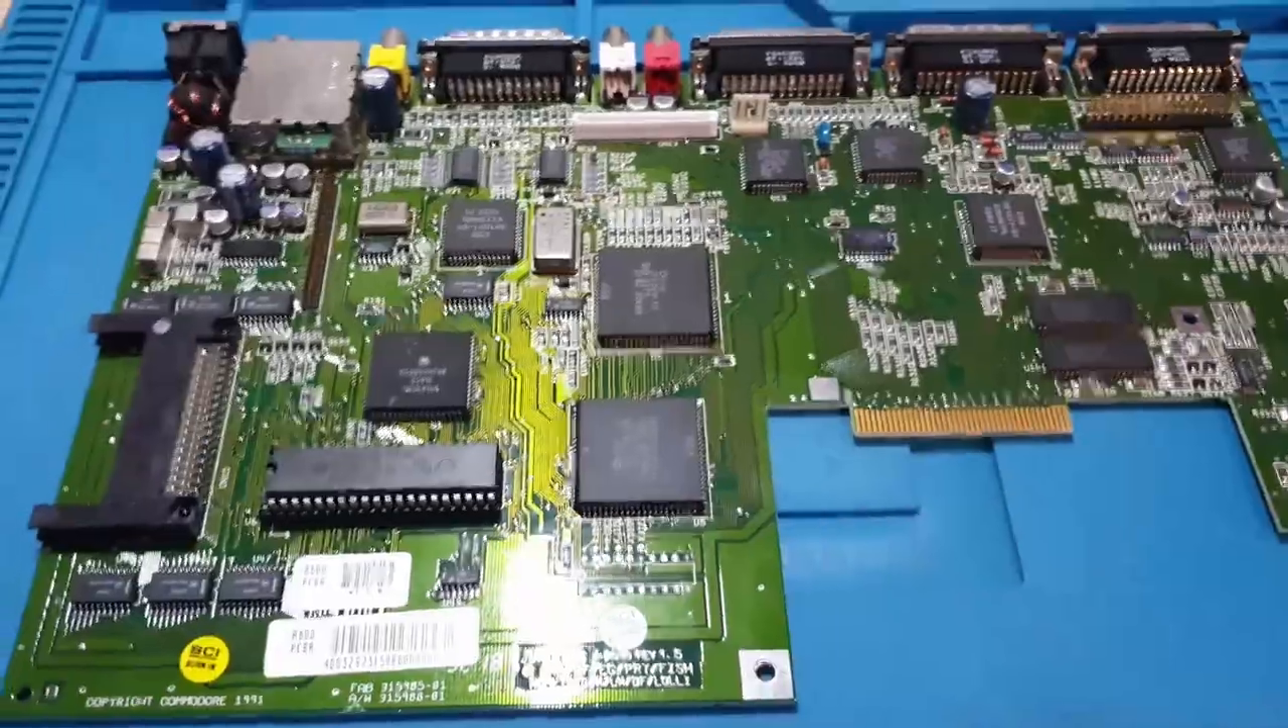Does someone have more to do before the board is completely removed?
No.